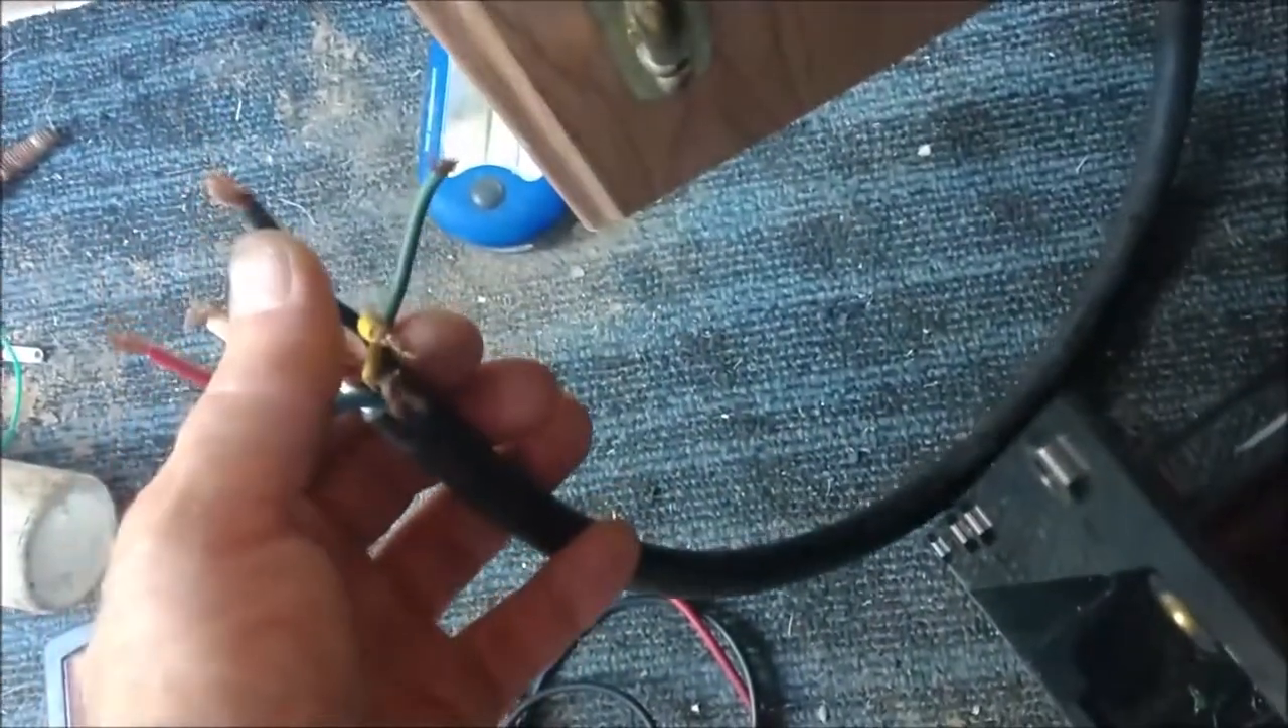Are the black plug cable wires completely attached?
No.